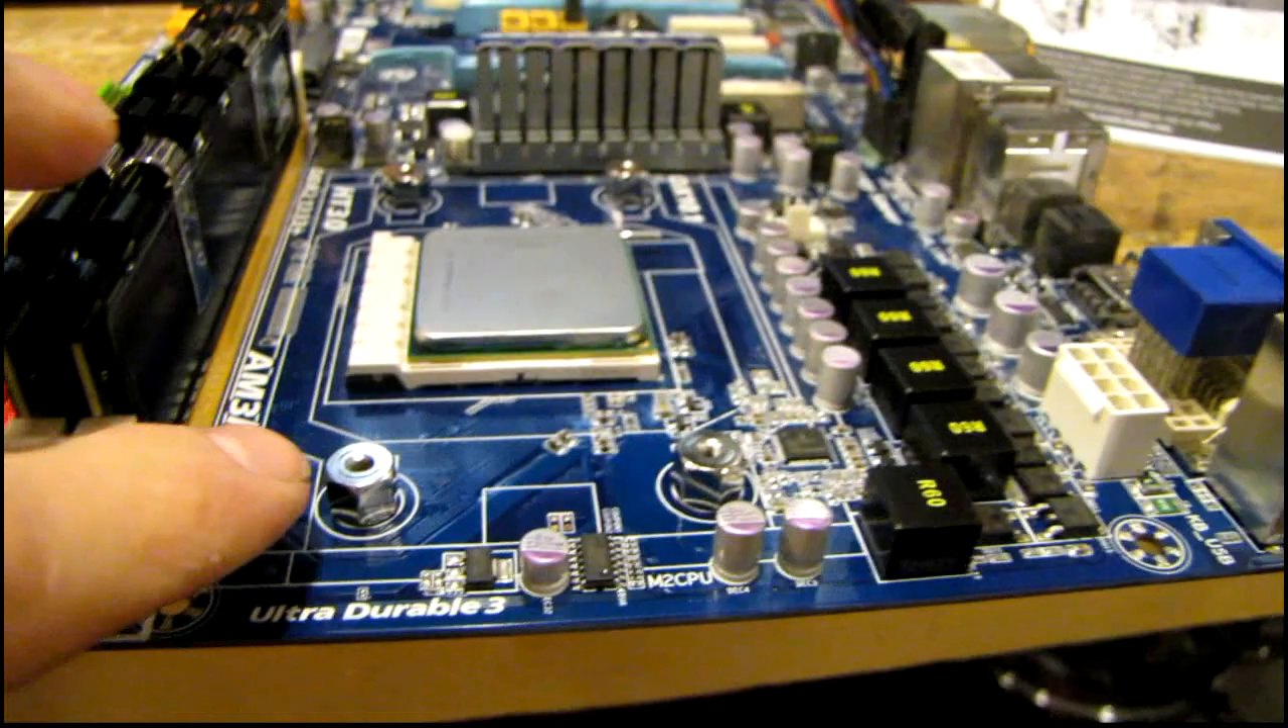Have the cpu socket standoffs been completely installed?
Yes.